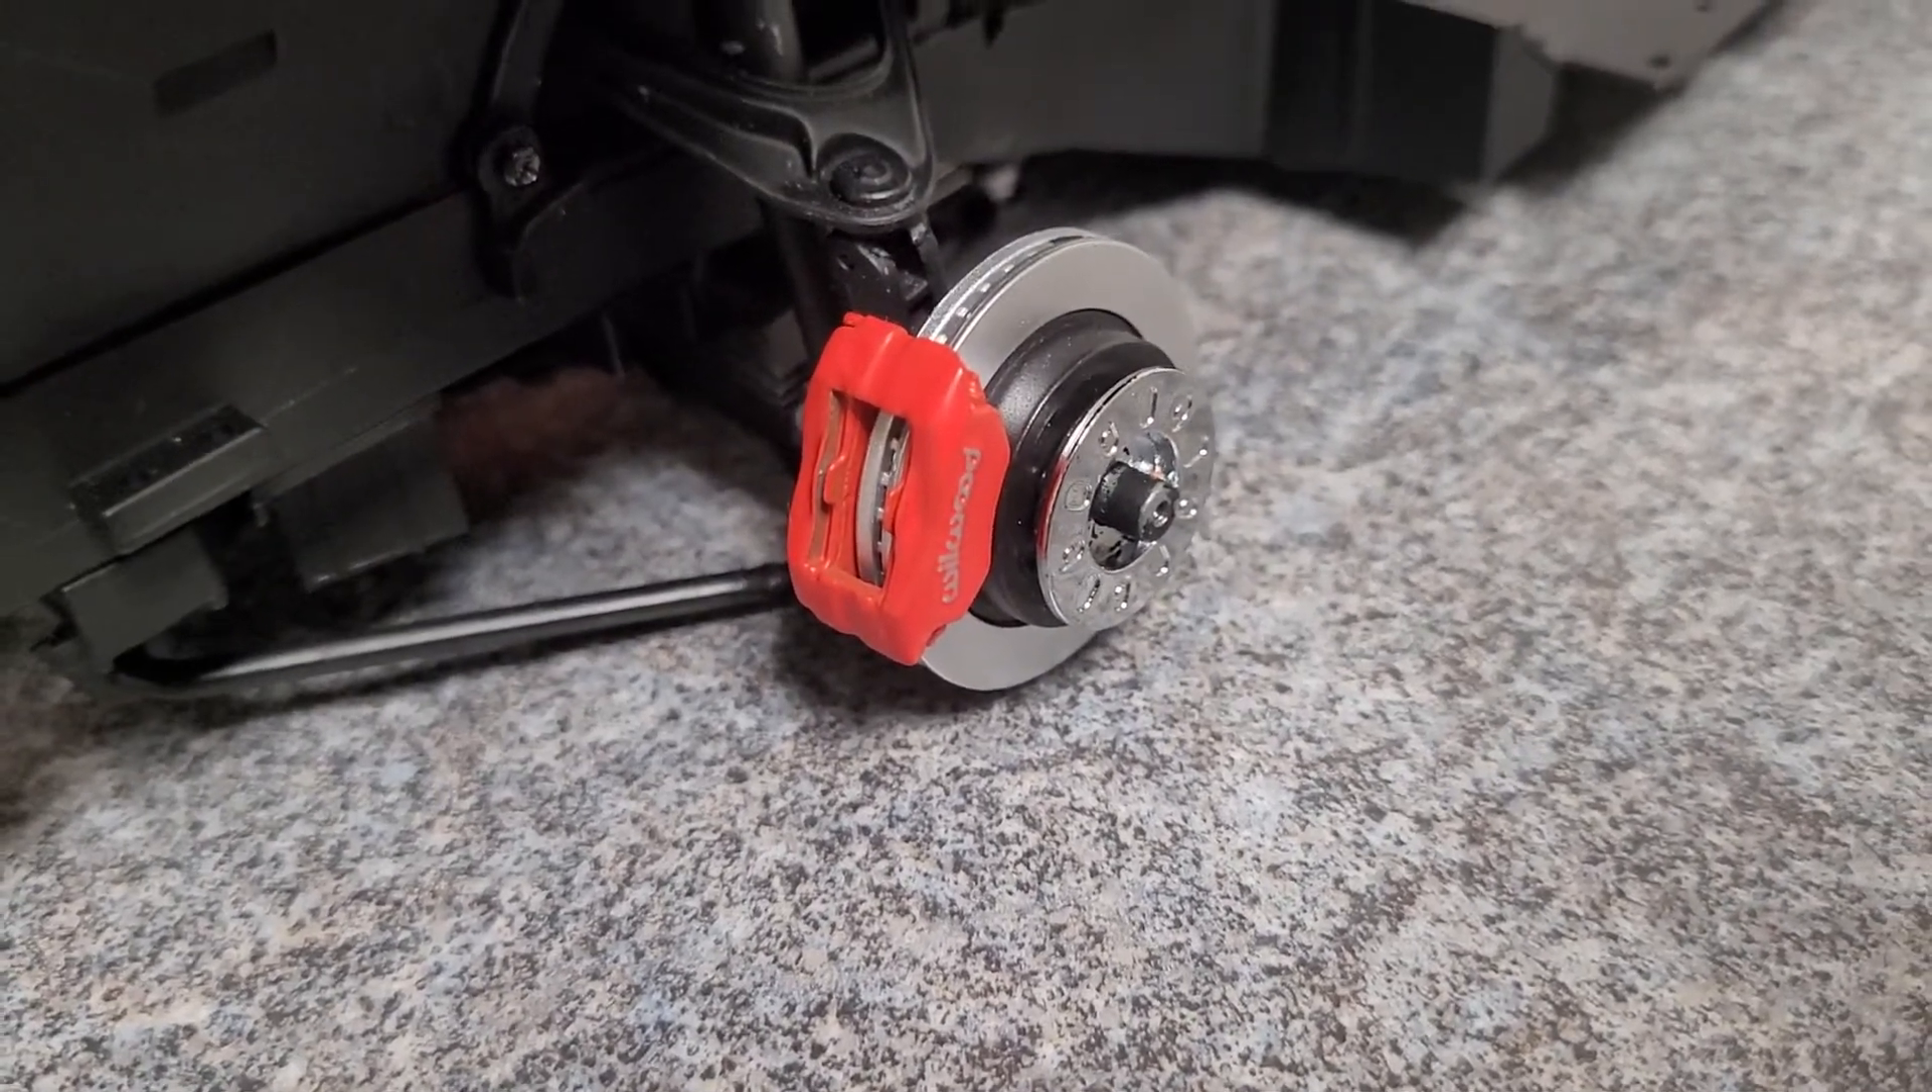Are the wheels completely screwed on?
No.